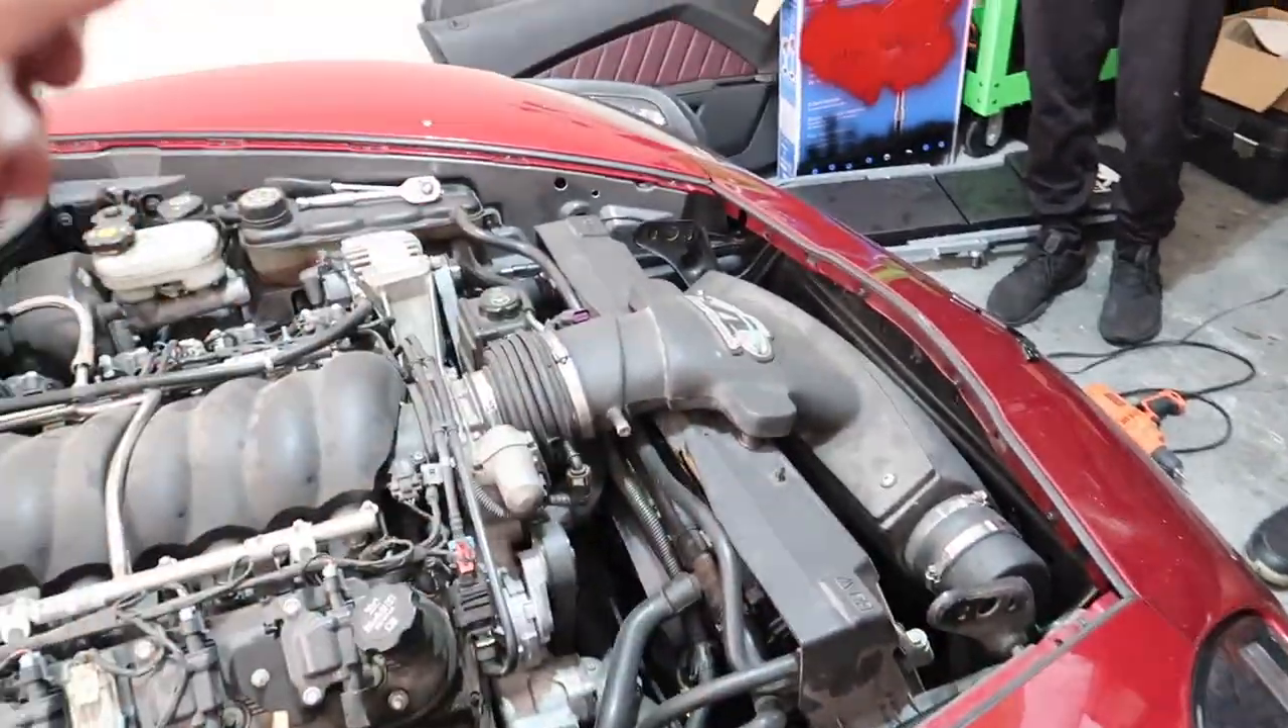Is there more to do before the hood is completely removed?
No.